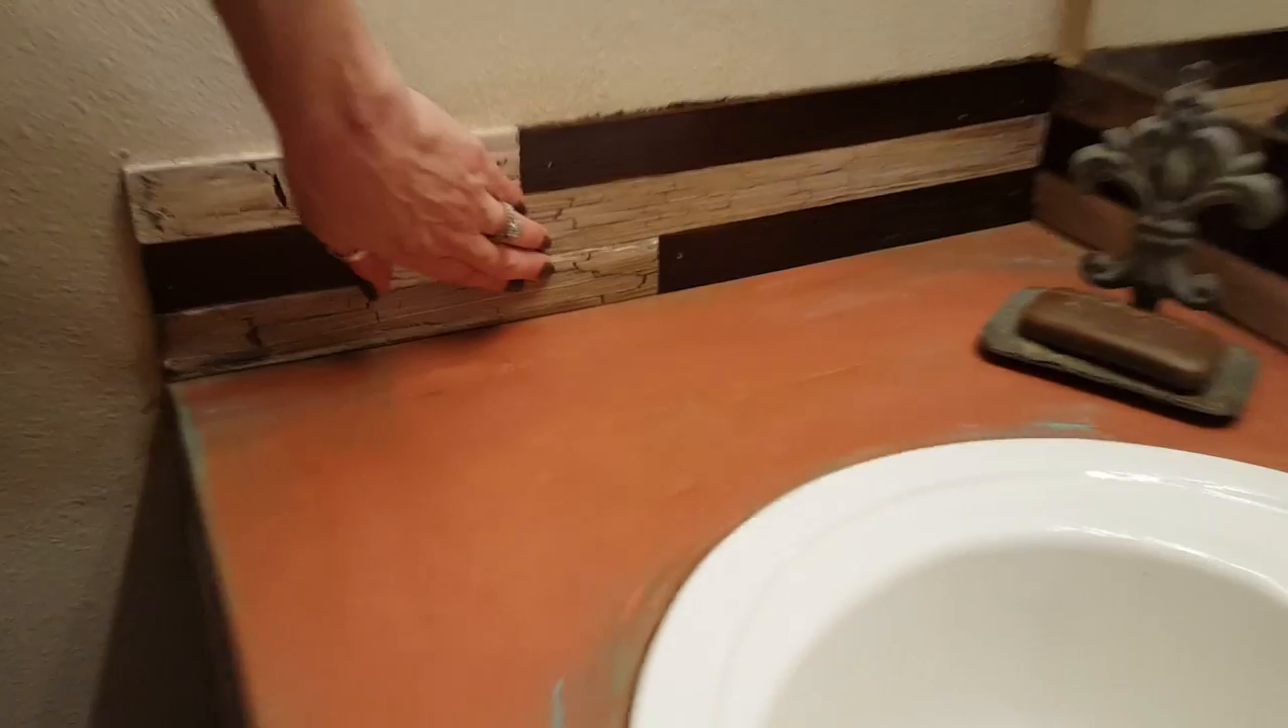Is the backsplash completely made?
Yes.